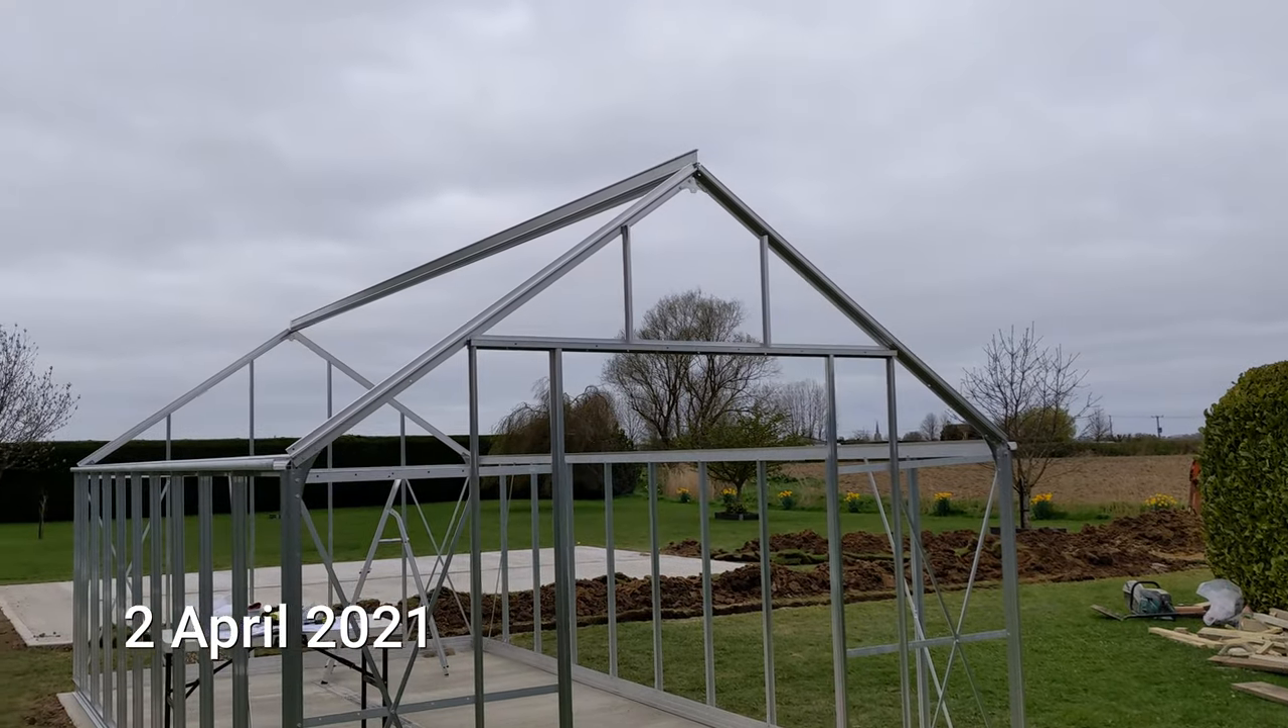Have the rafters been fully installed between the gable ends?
No.